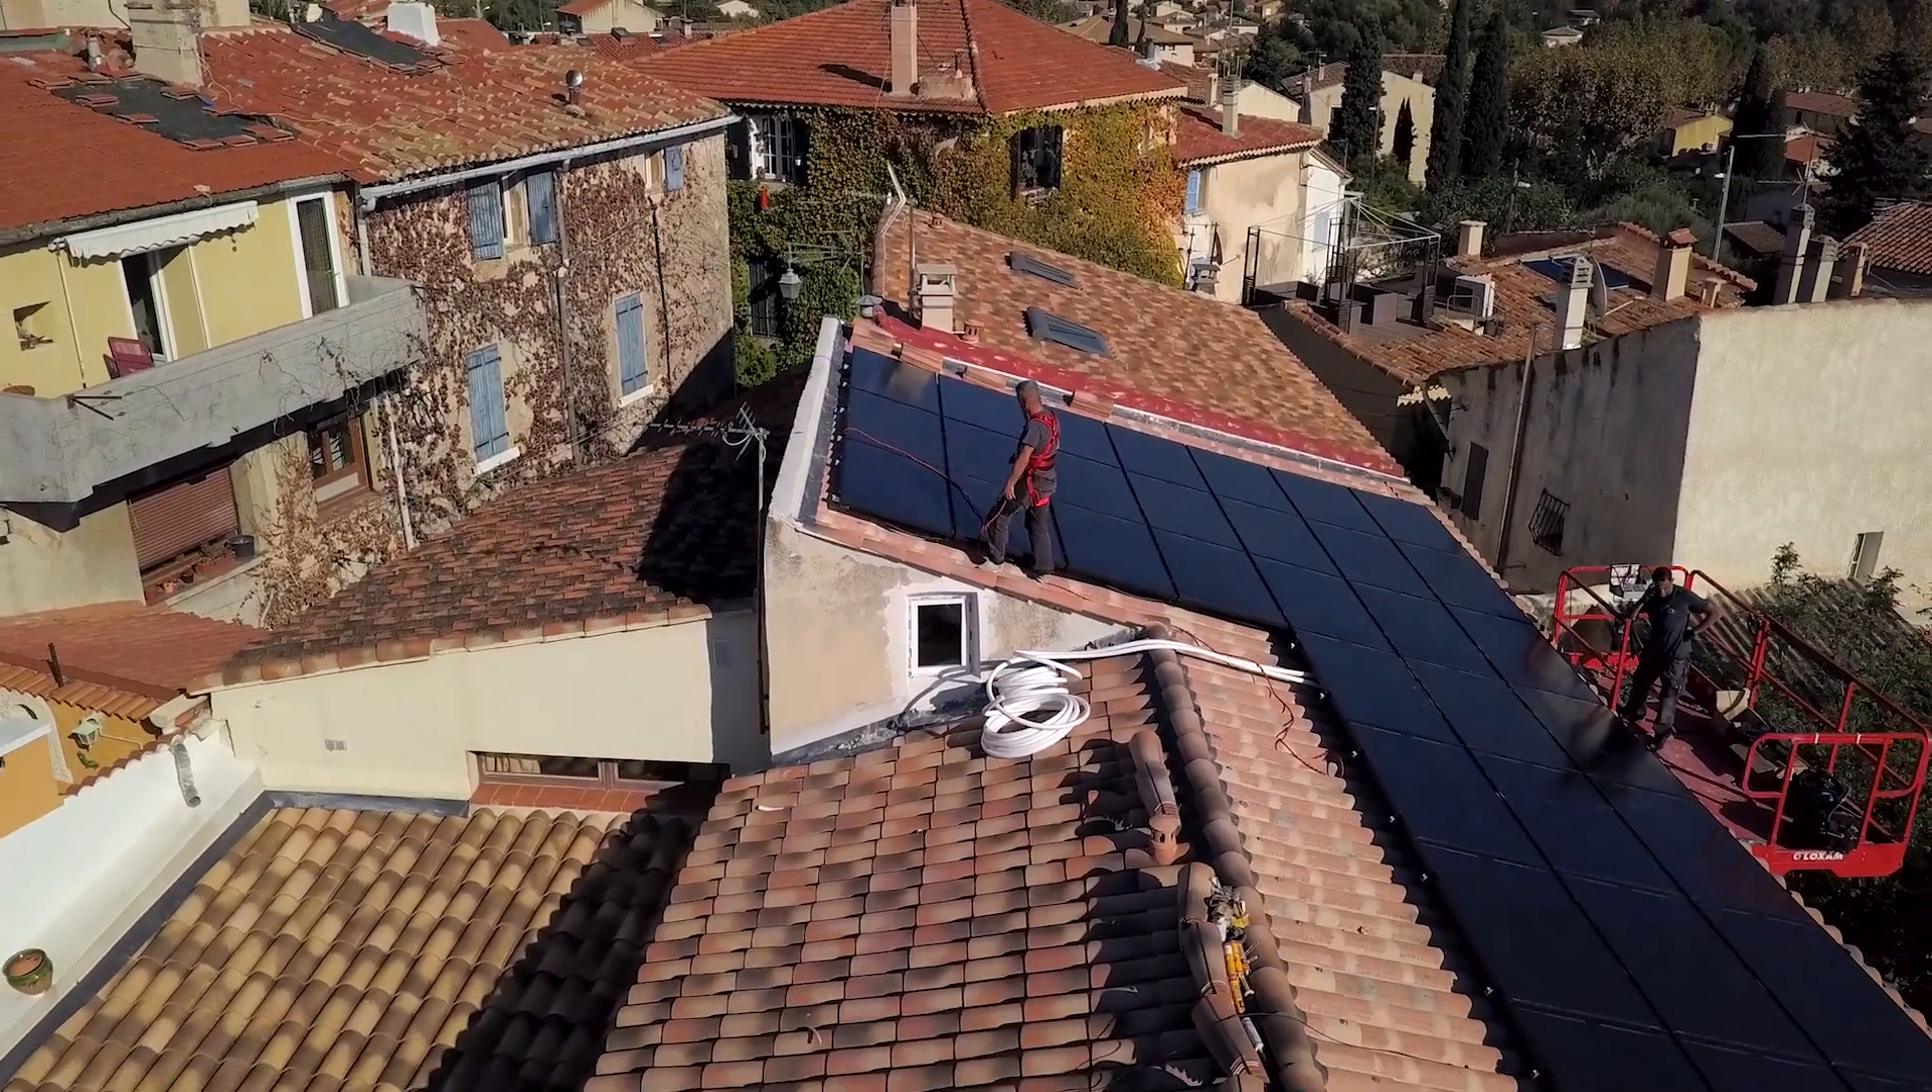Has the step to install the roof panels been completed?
Yes.